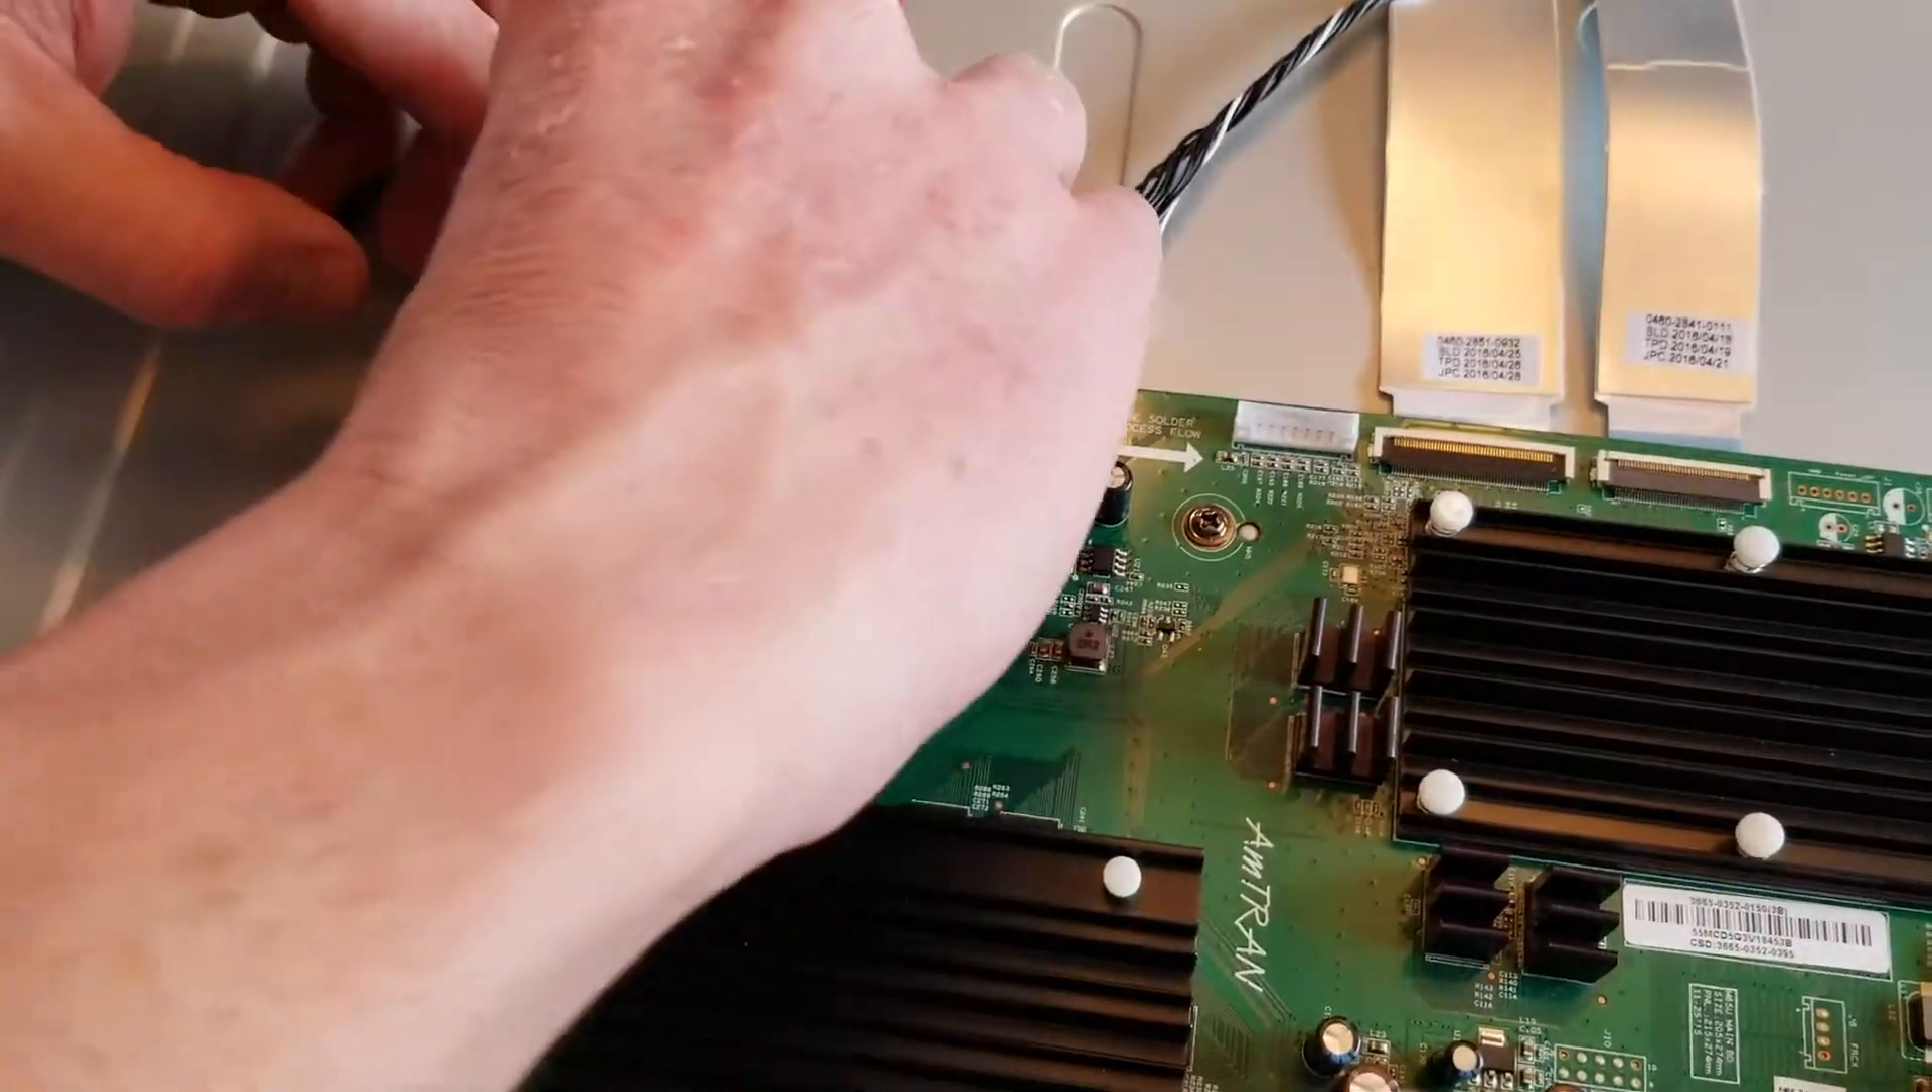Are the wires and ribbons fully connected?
No.